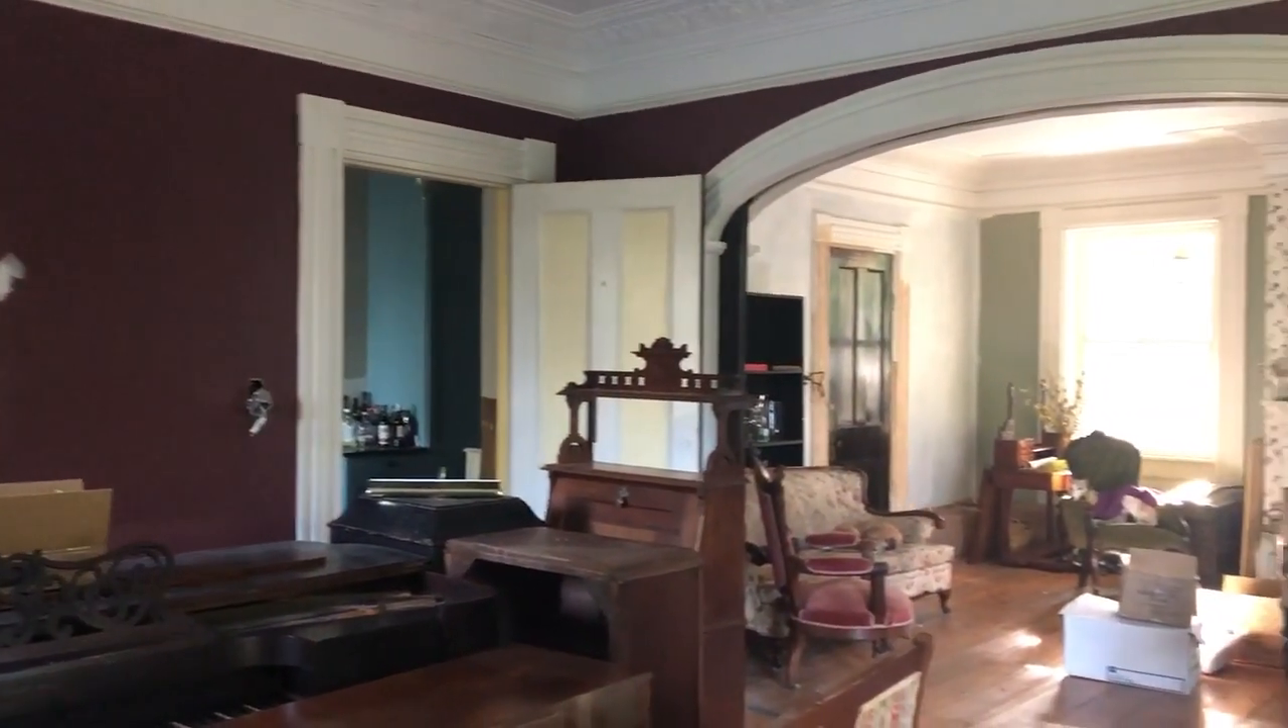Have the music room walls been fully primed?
No.